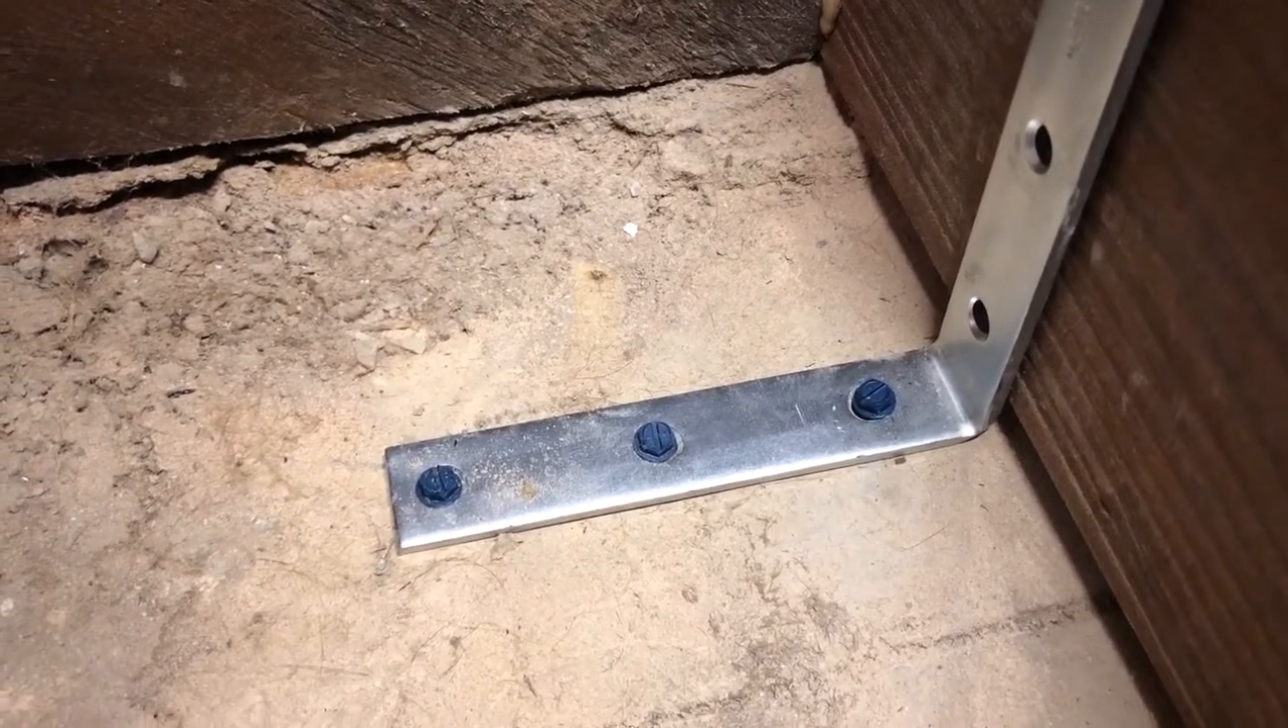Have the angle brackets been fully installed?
No.